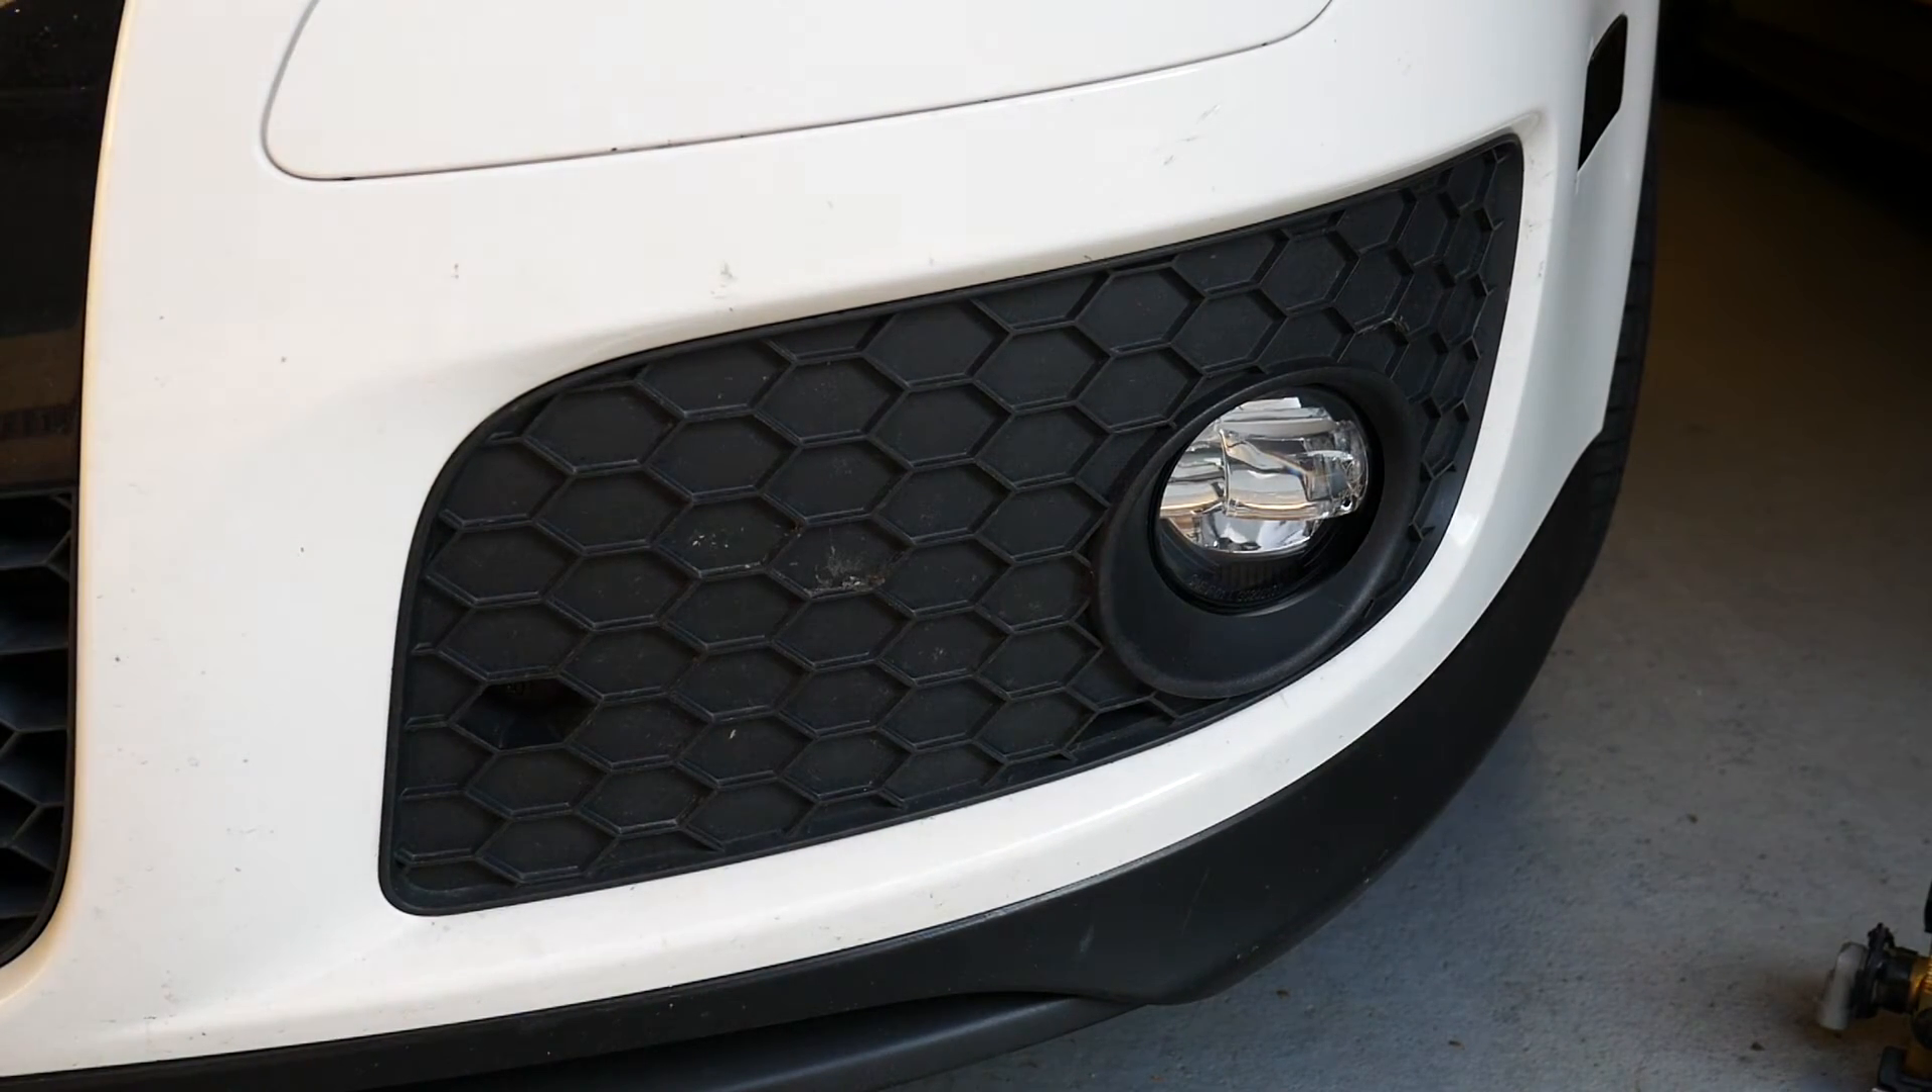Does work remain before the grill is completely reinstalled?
No.